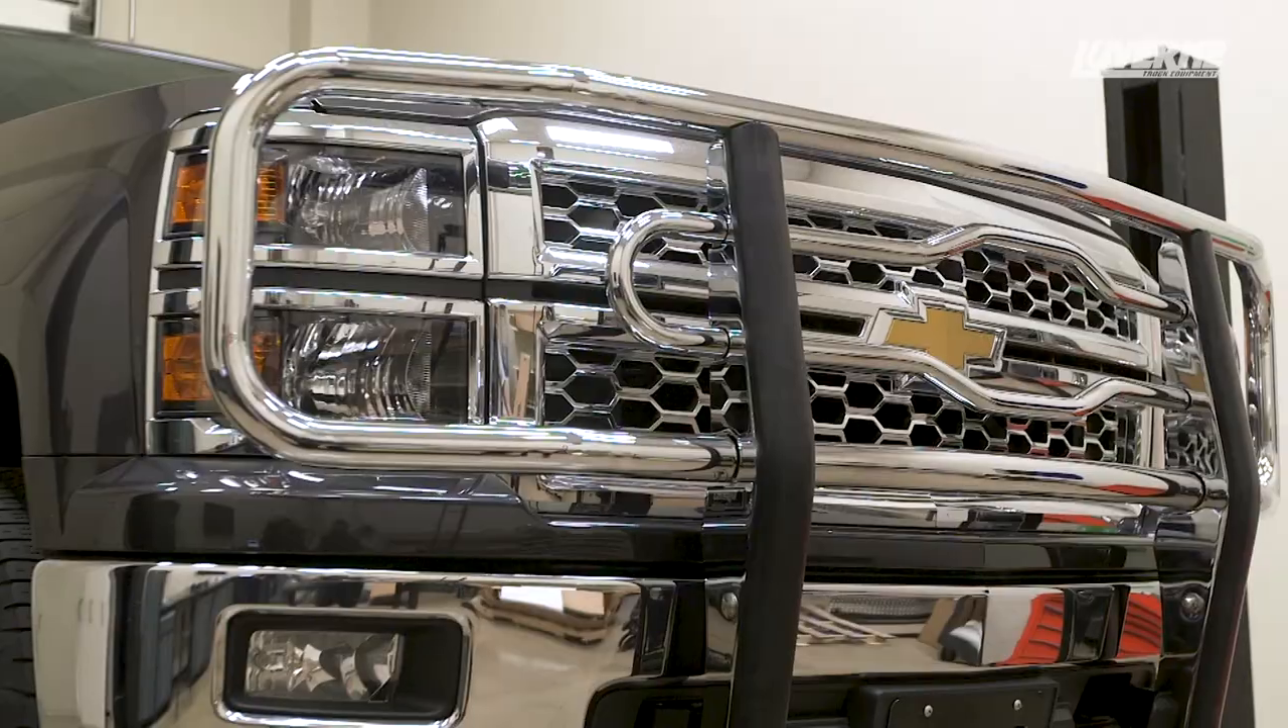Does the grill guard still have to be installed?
No.